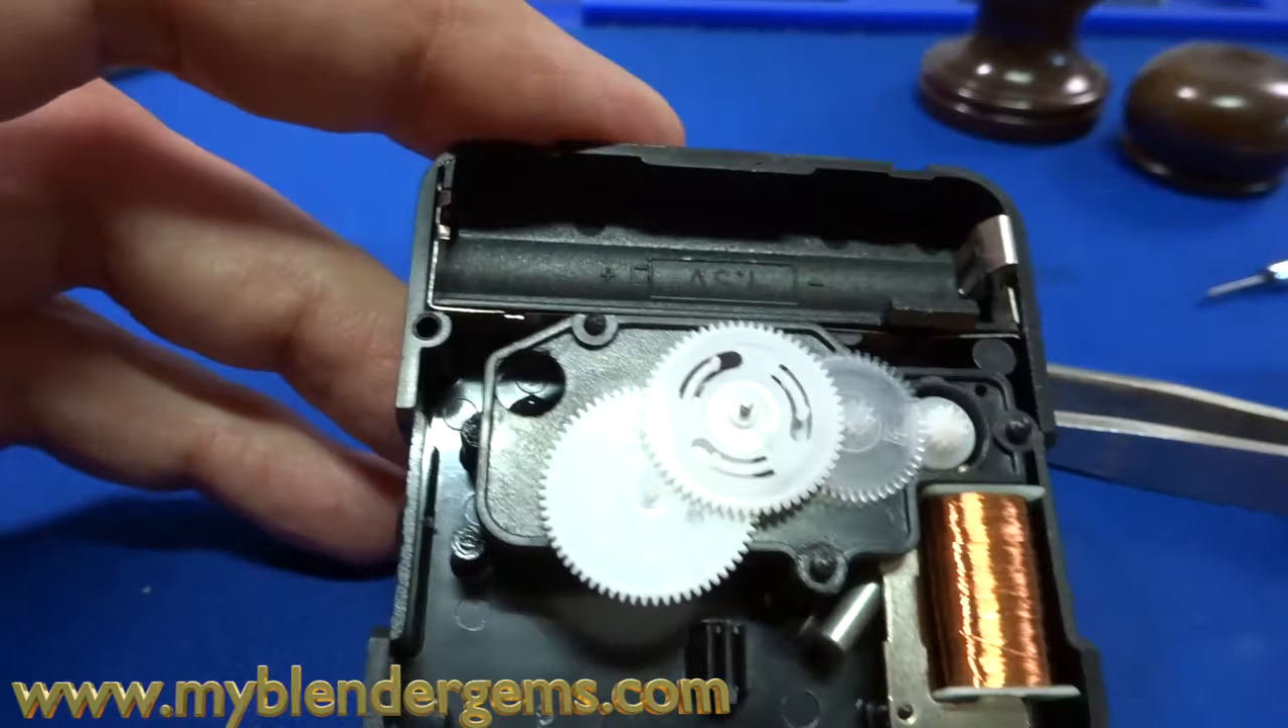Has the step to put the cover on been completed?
No.